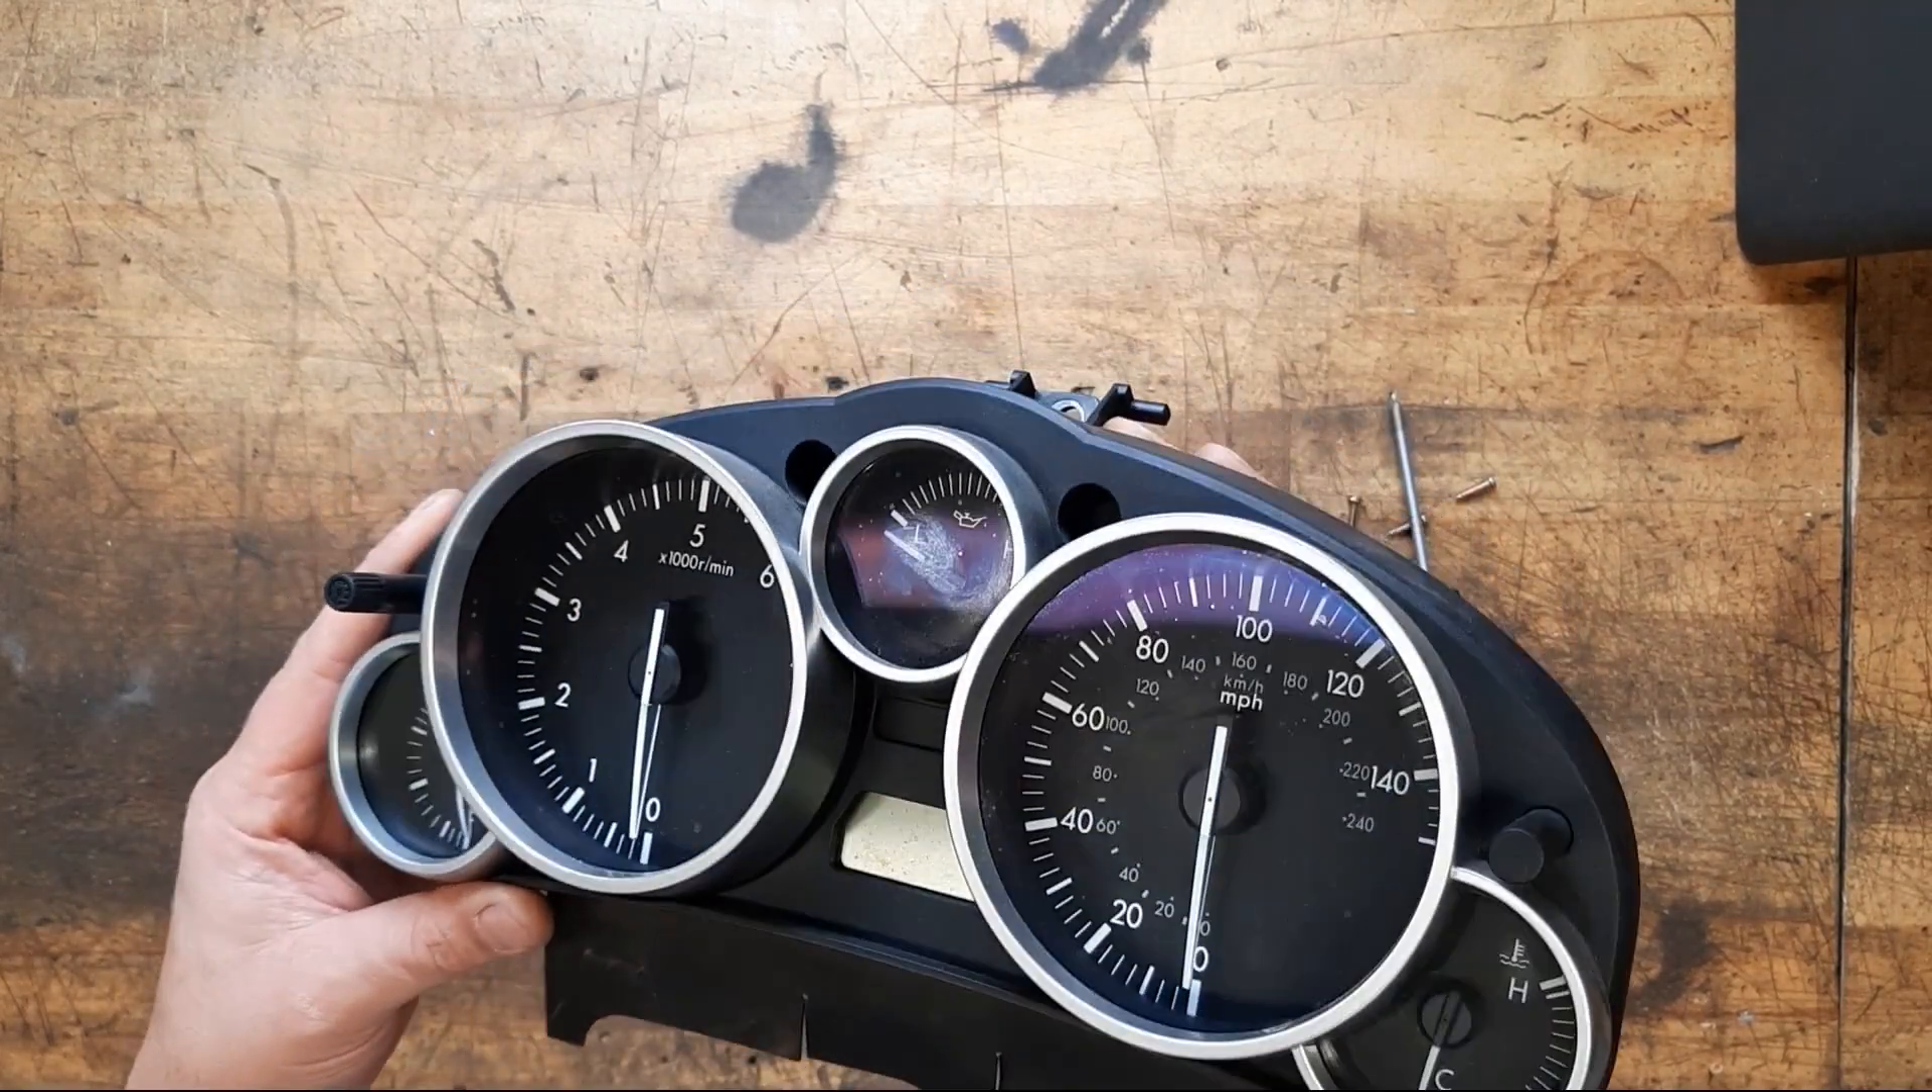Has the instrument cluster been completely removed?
Yes.